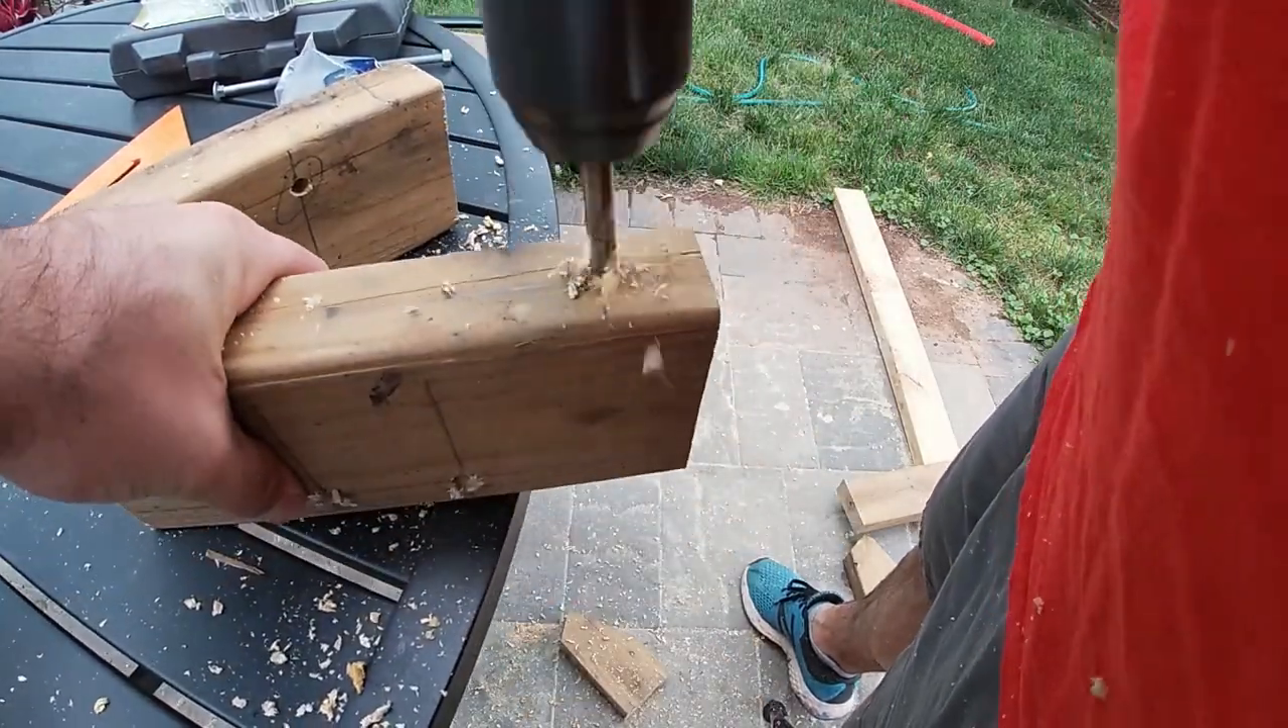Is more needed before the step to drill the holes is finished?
Yes.